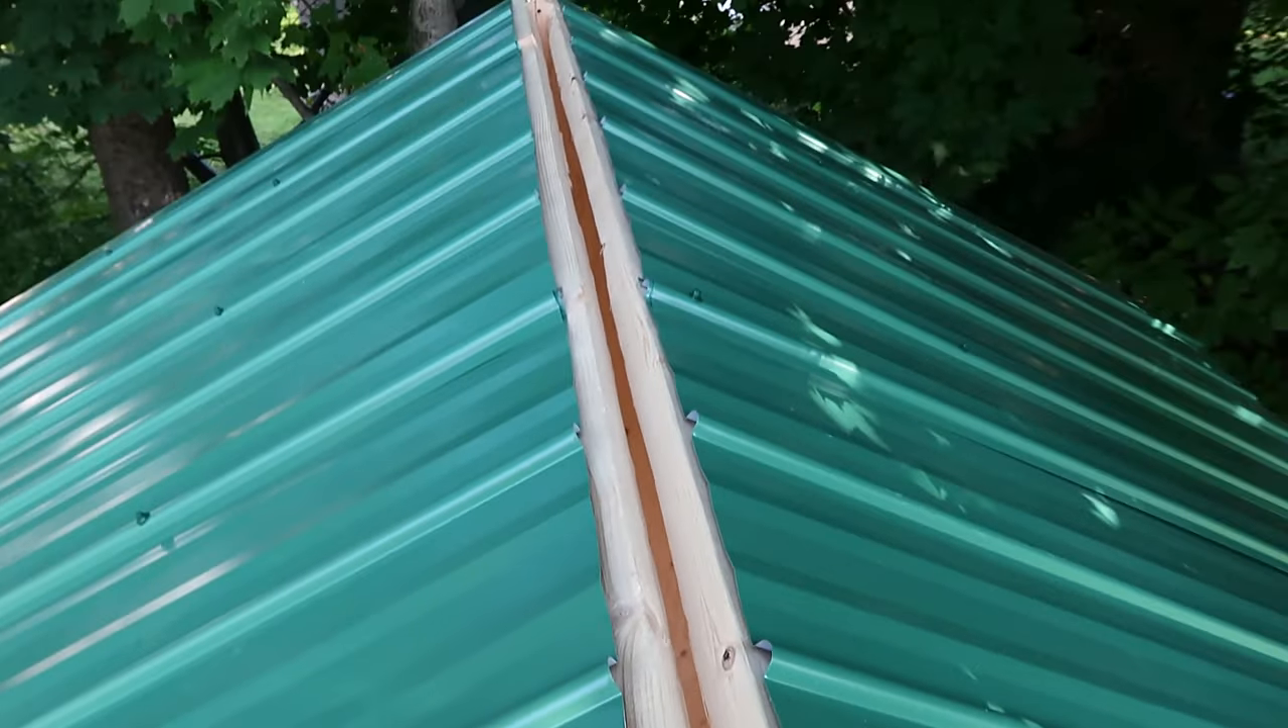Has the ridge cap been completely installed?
No.